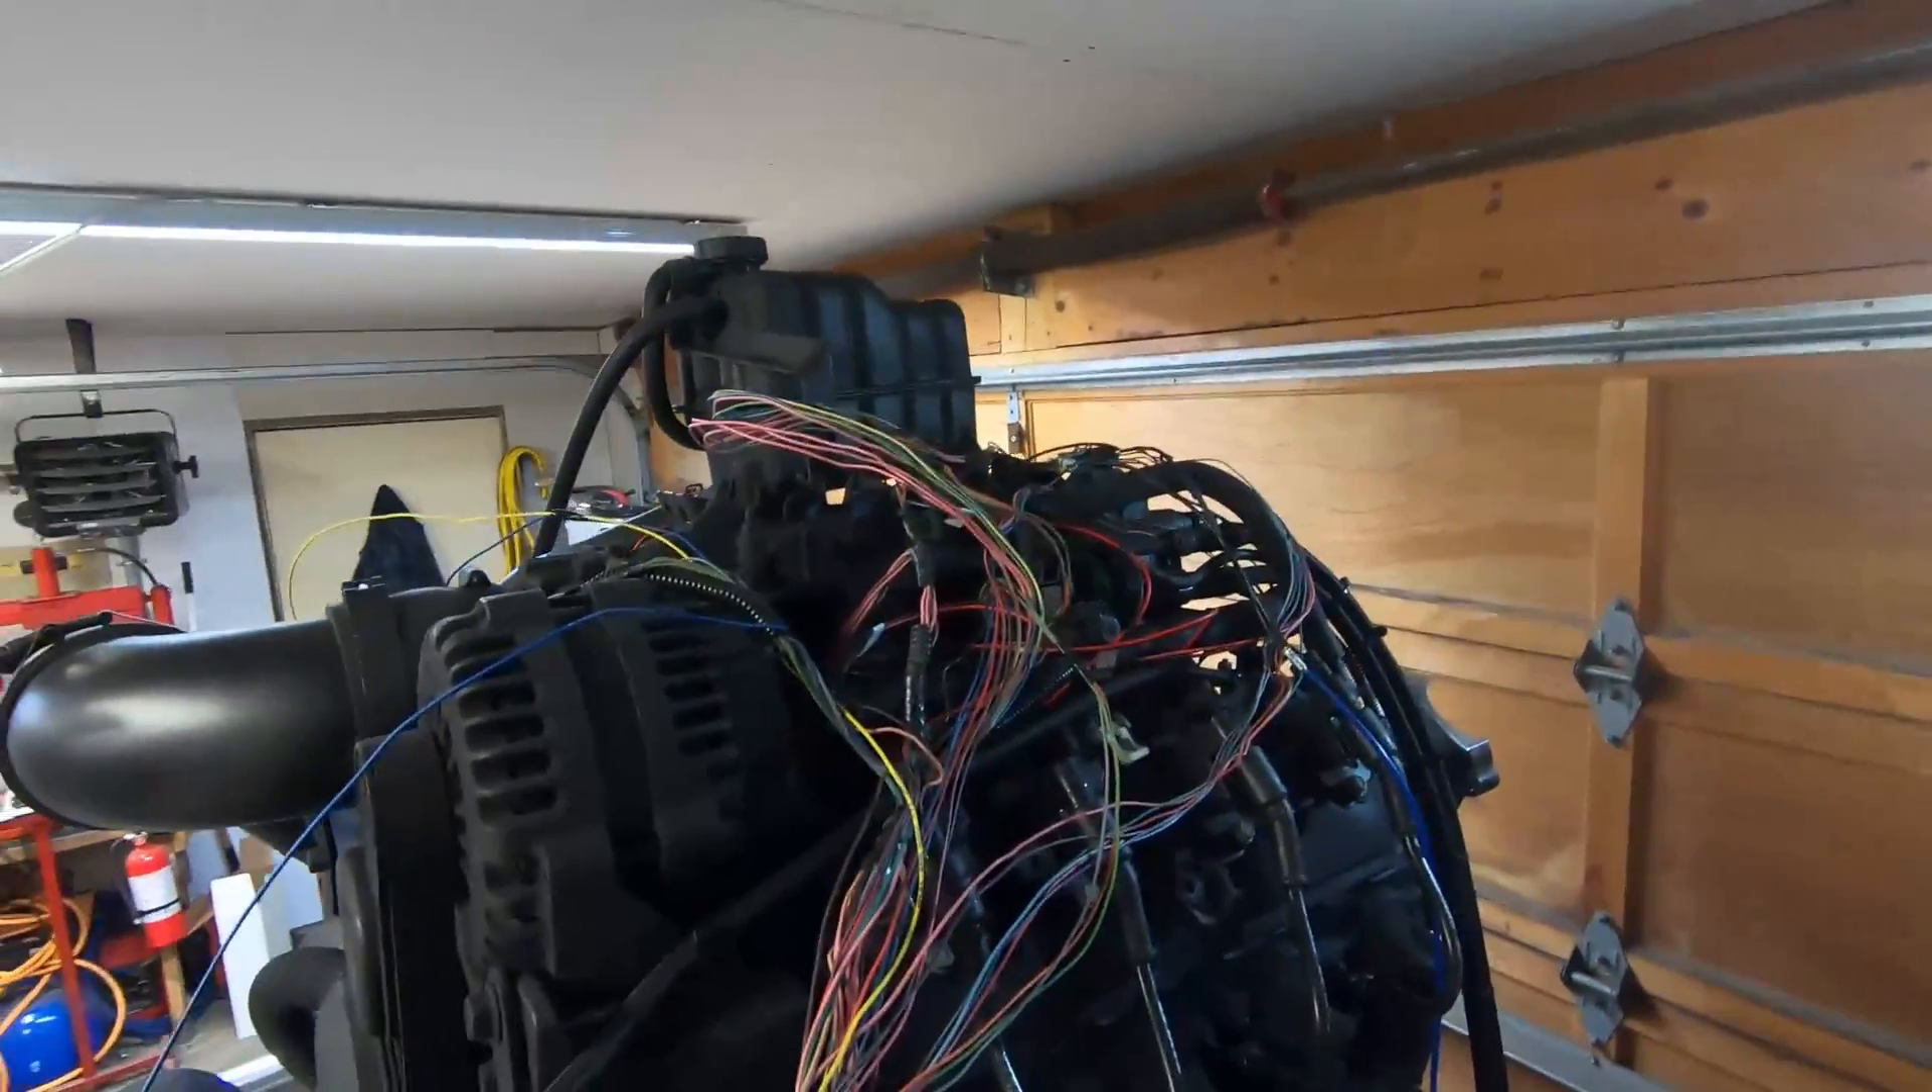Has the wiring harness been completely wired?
No.